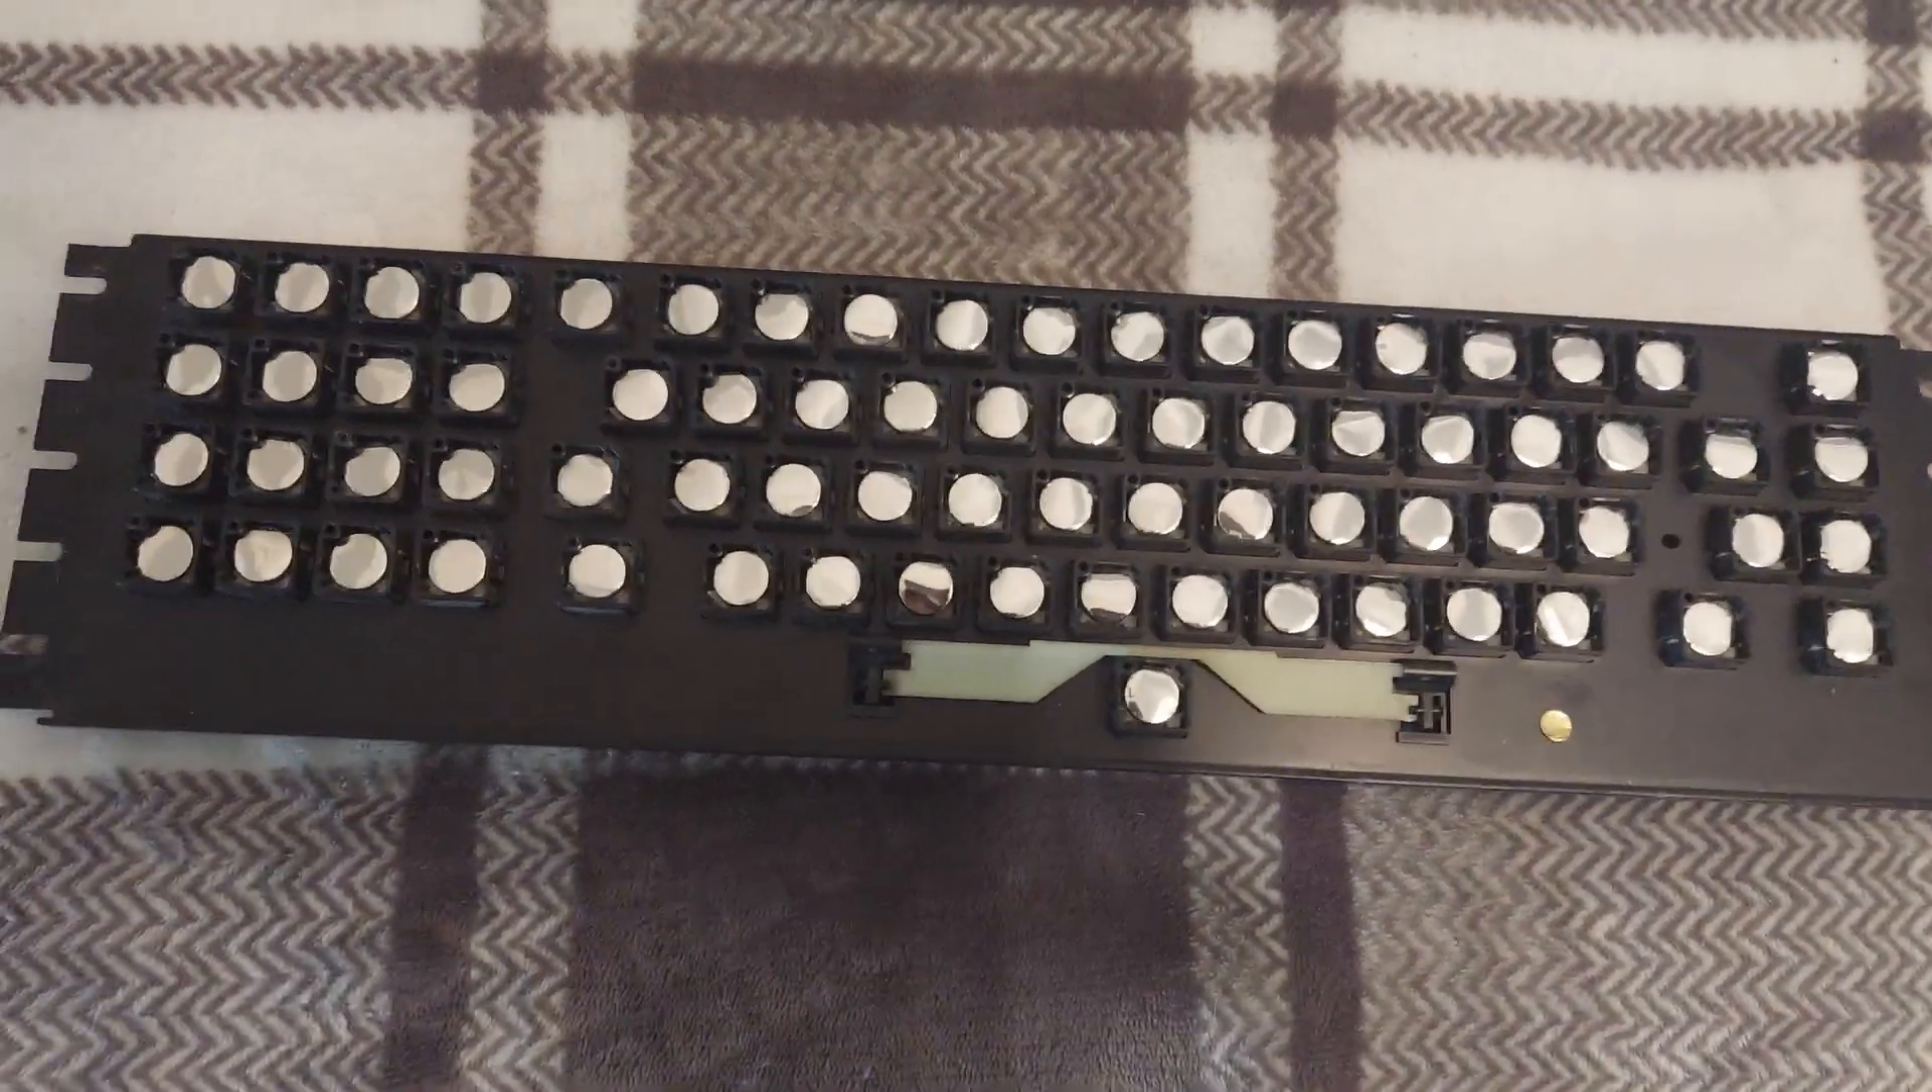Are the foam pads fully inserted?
Yes.